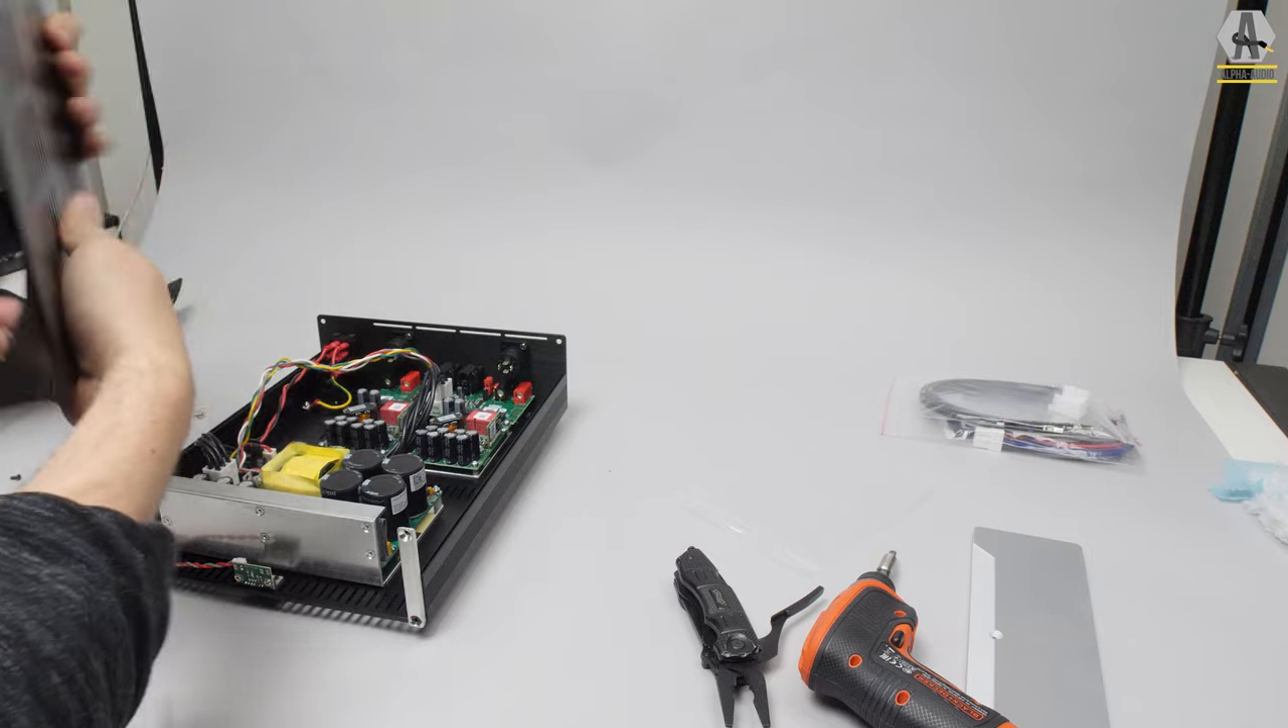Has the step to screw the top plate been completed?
No.